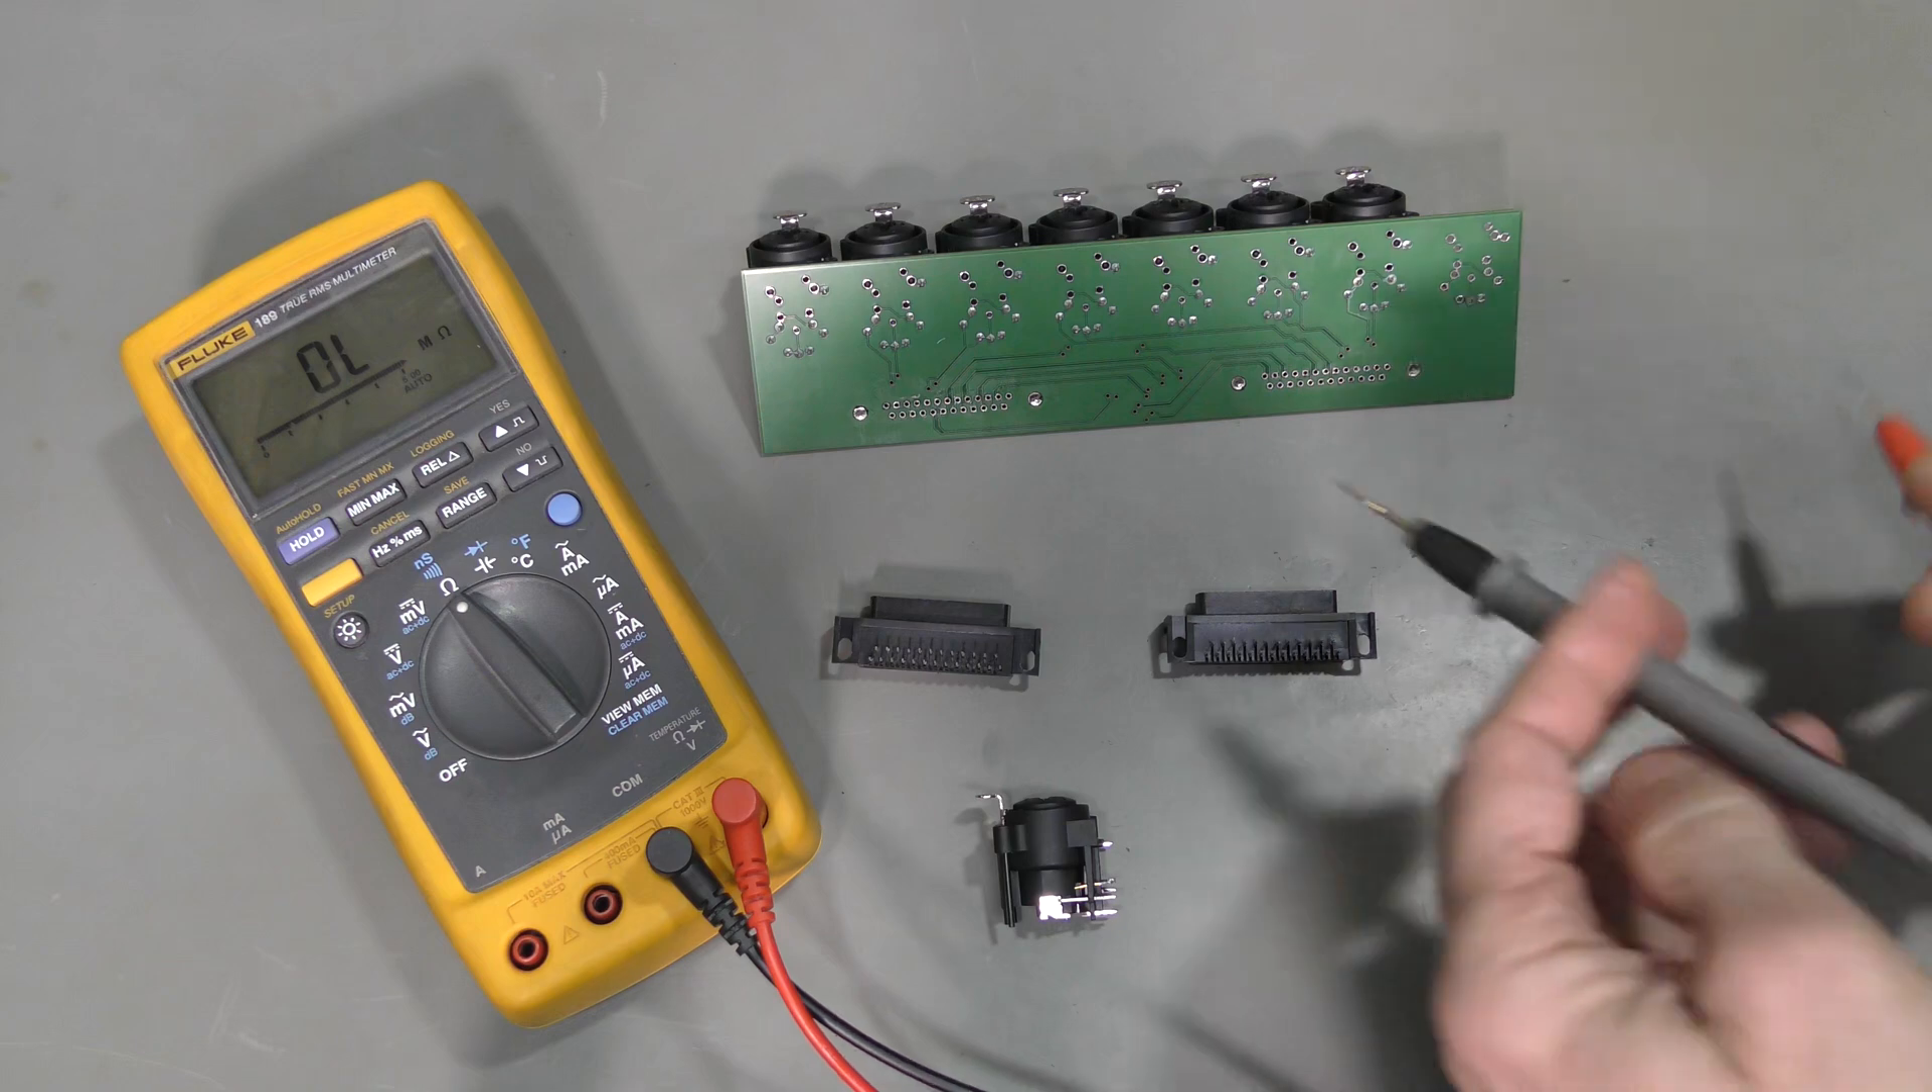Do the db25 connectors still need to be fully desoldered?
No.